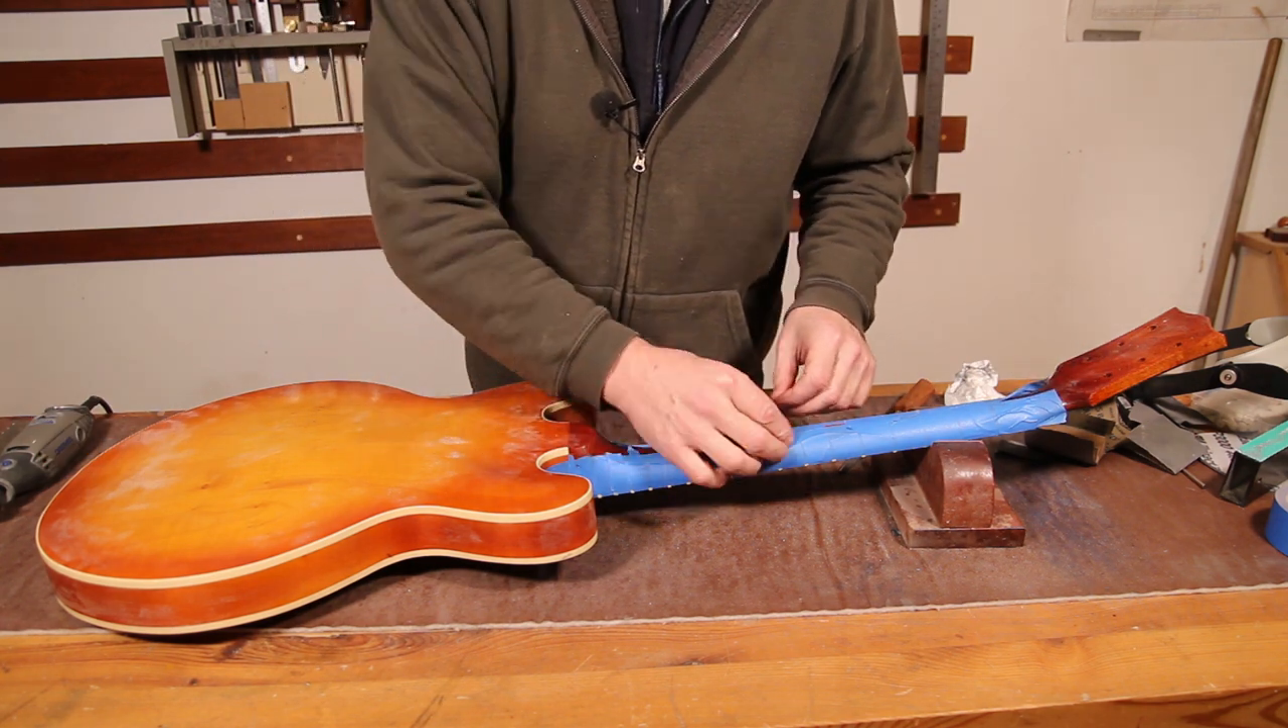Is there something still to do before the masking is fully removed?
Yes.